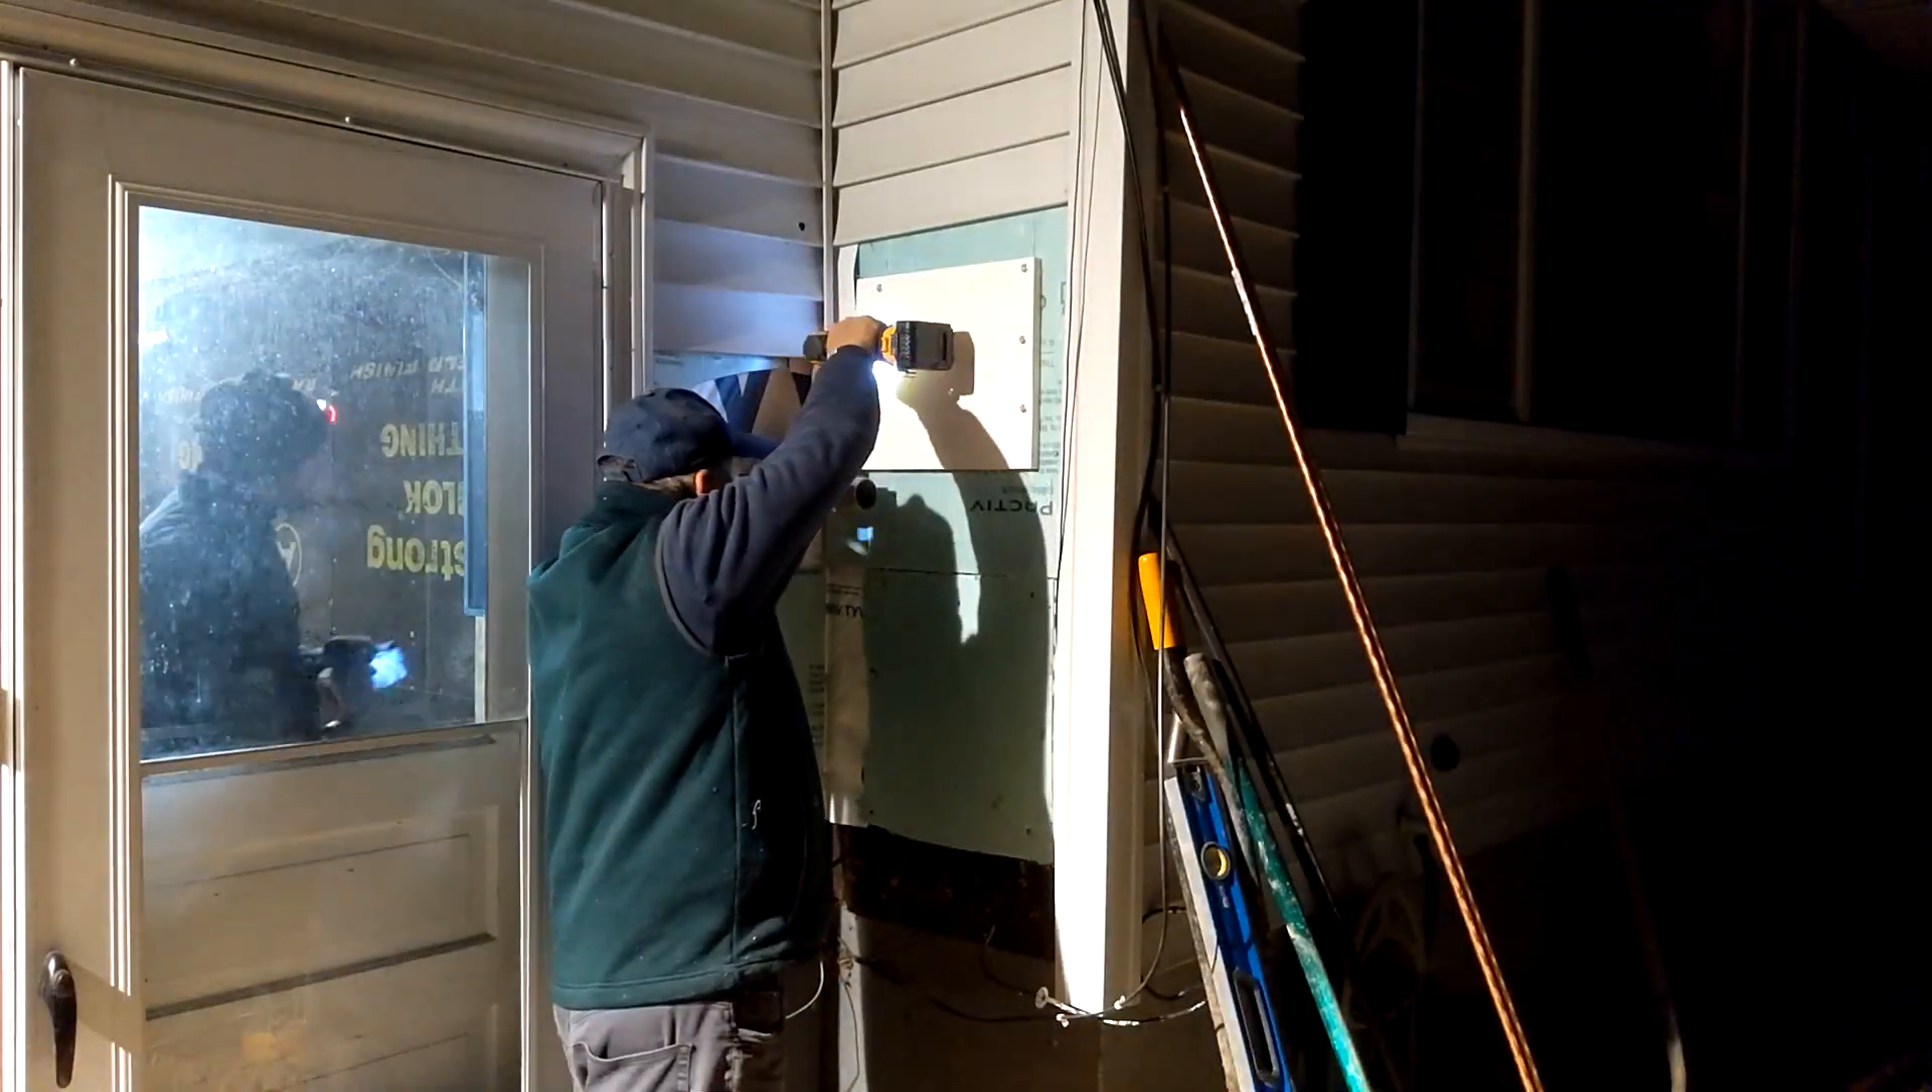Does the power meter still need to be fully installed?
Yes.